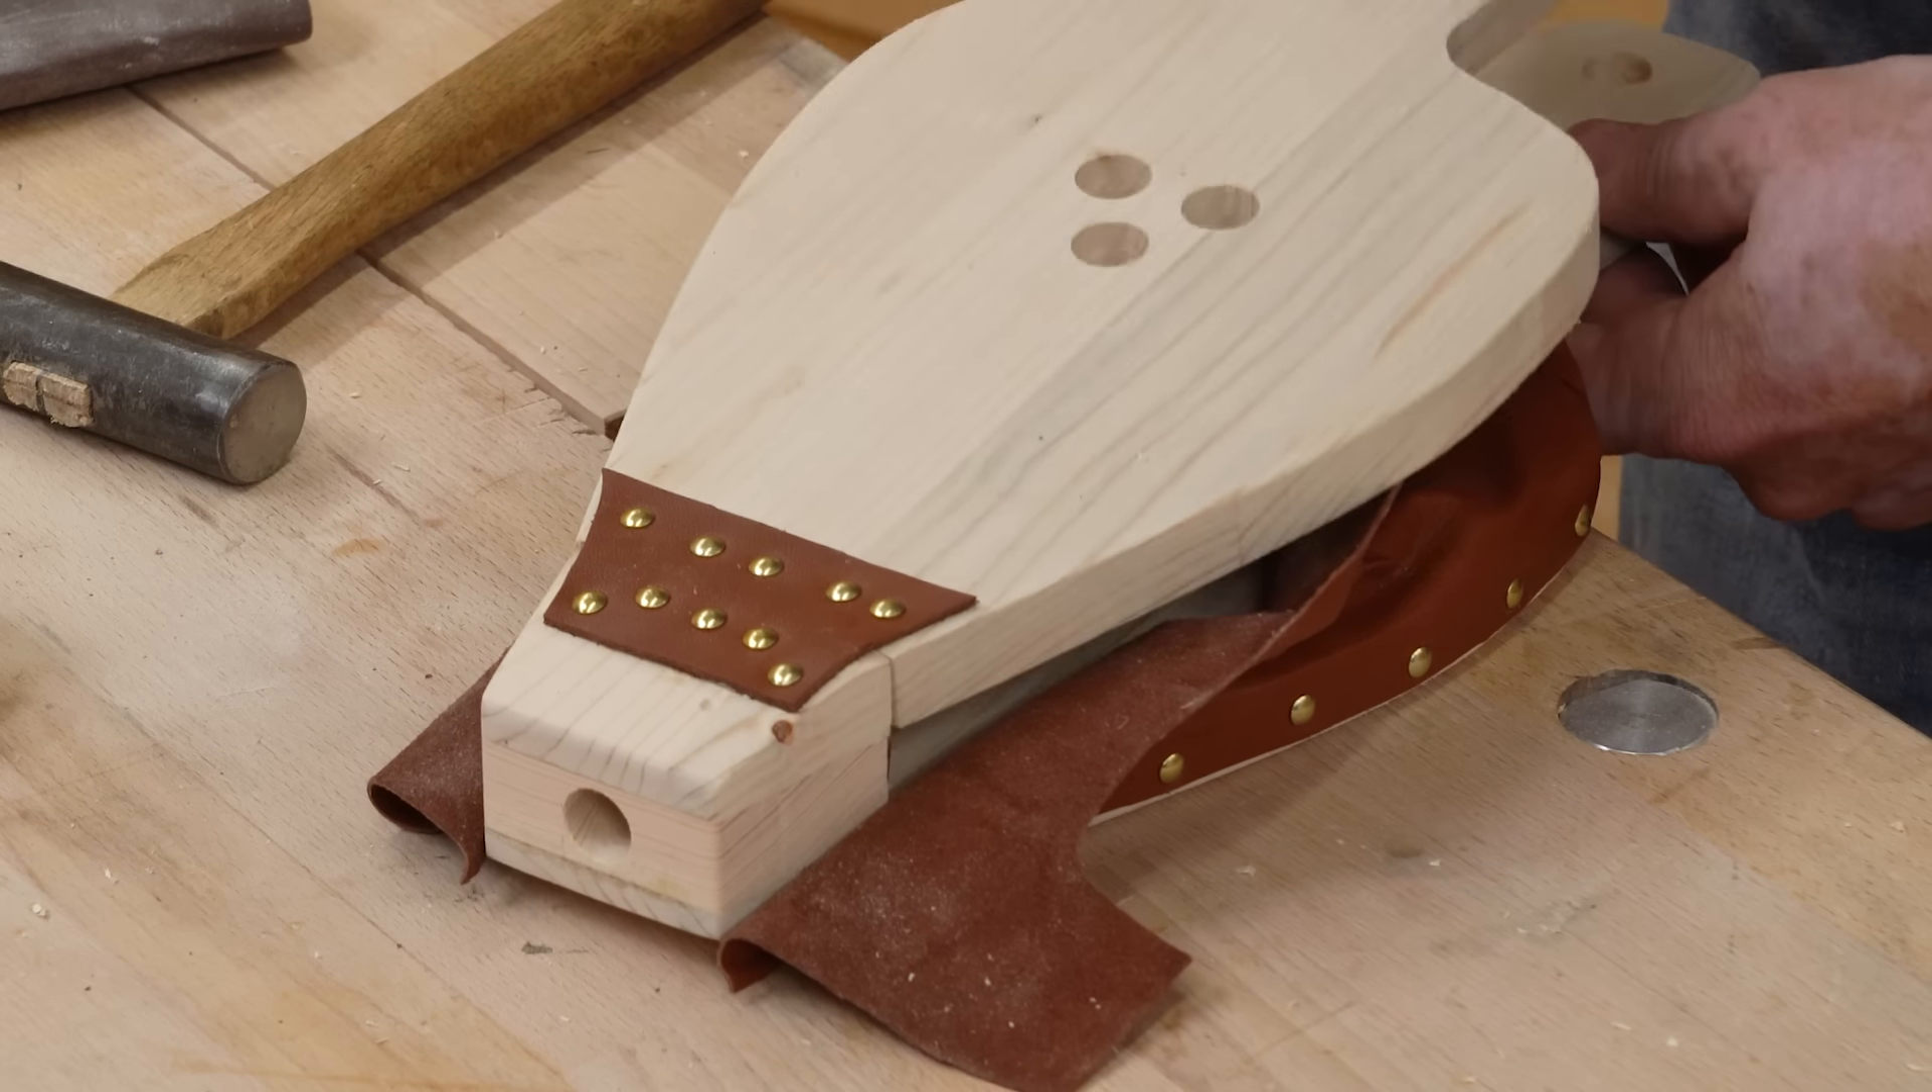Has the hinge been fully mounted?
Yes.